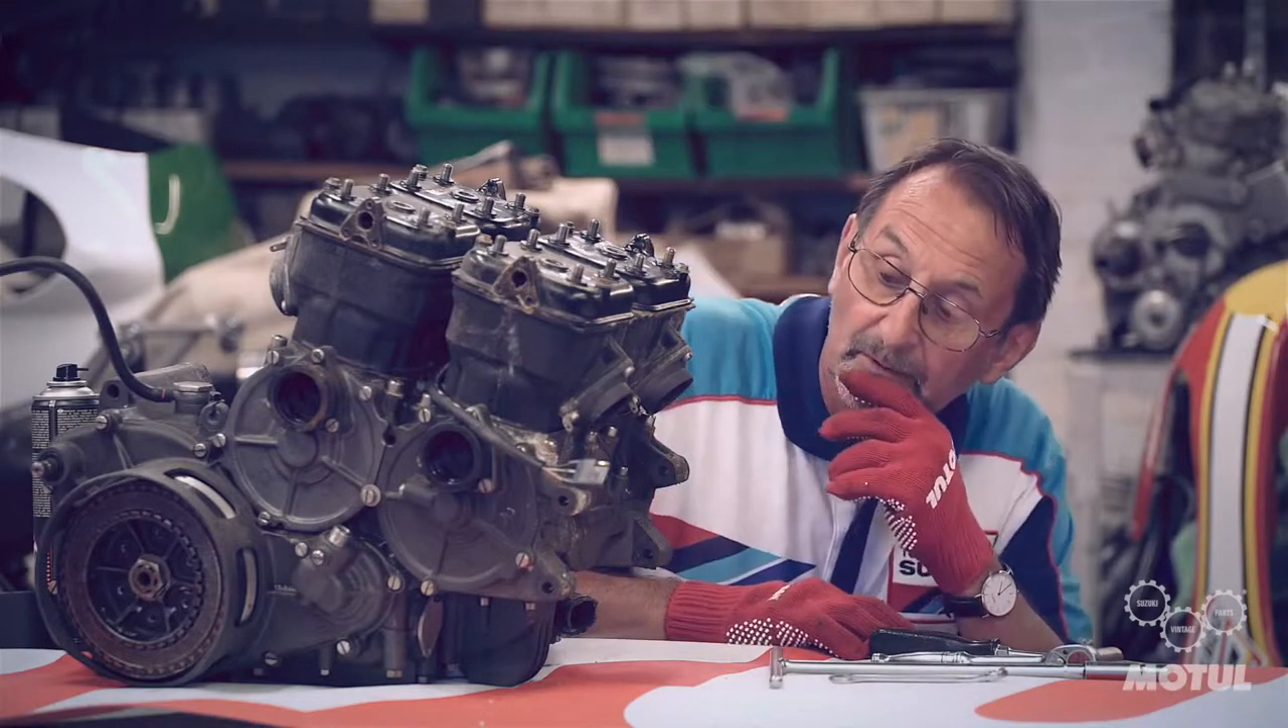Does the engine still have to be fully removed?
No.